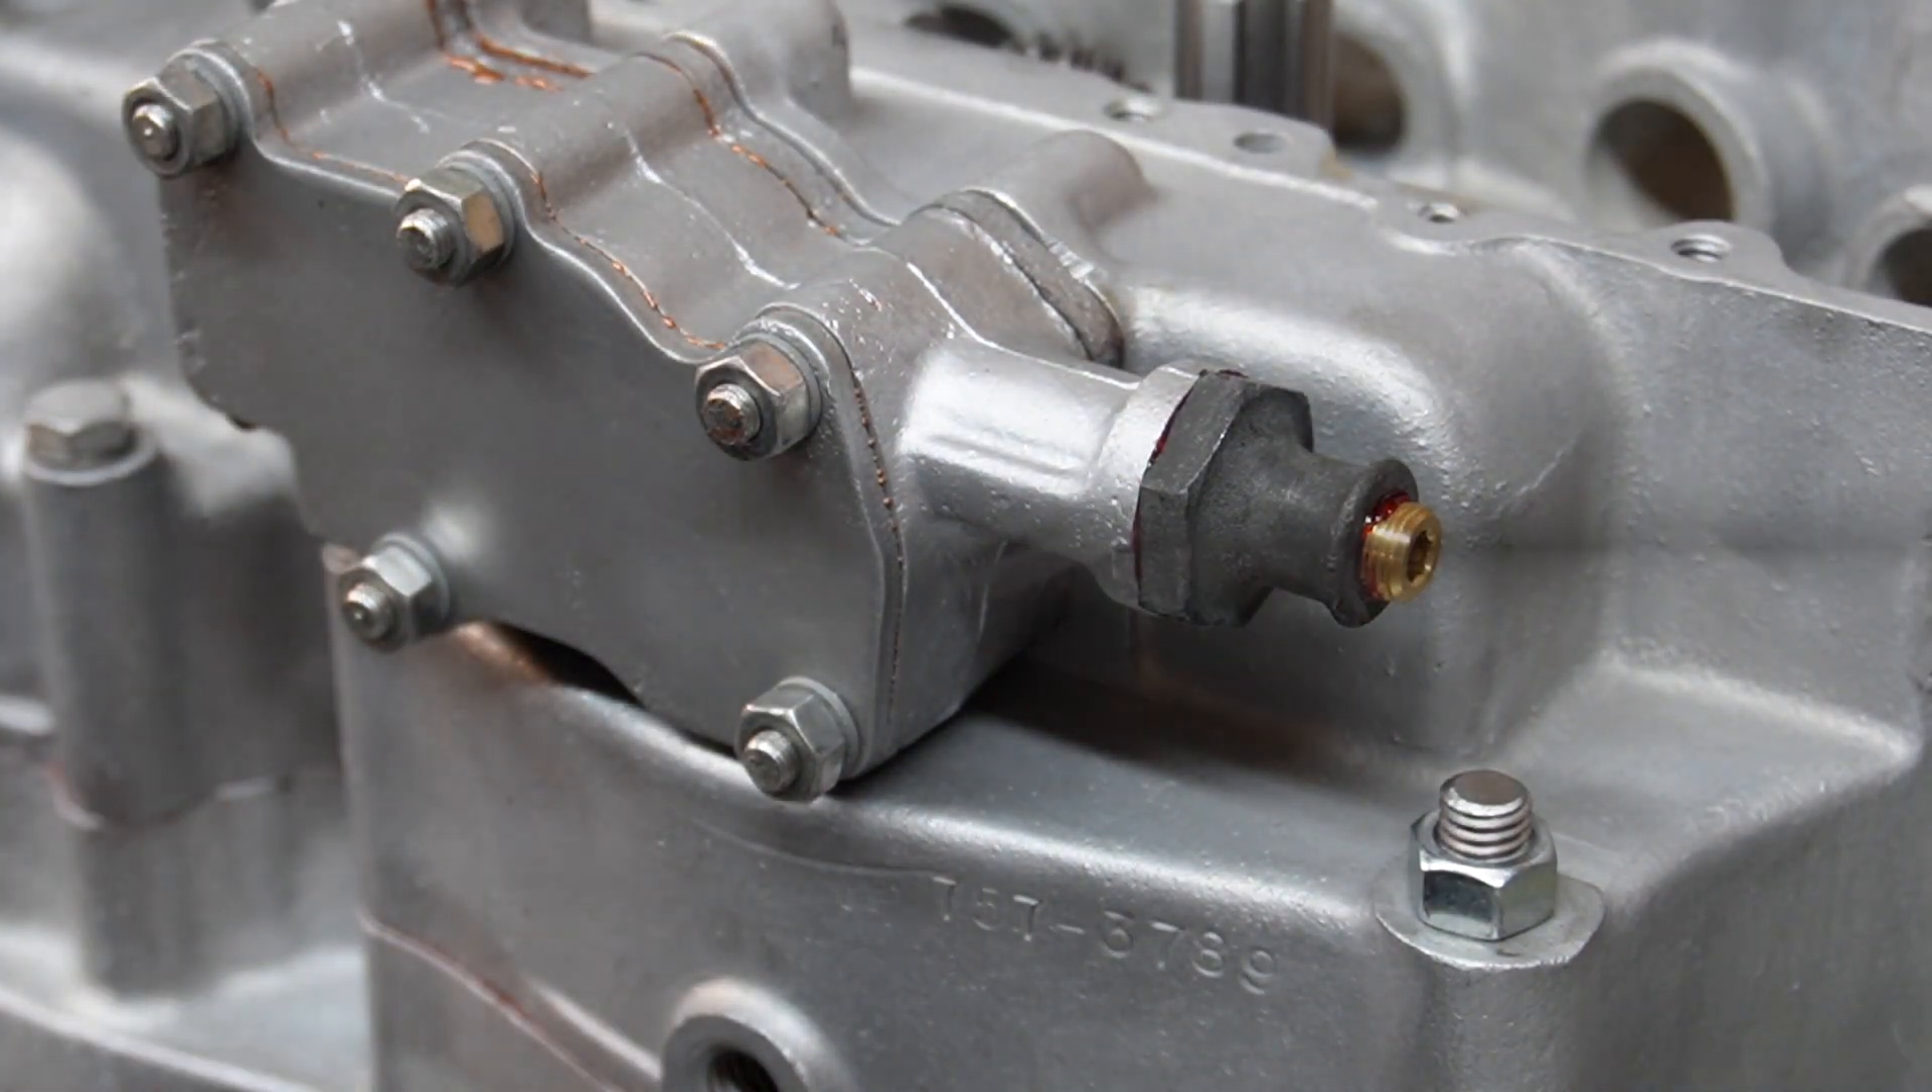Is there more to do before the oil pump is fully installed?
No.